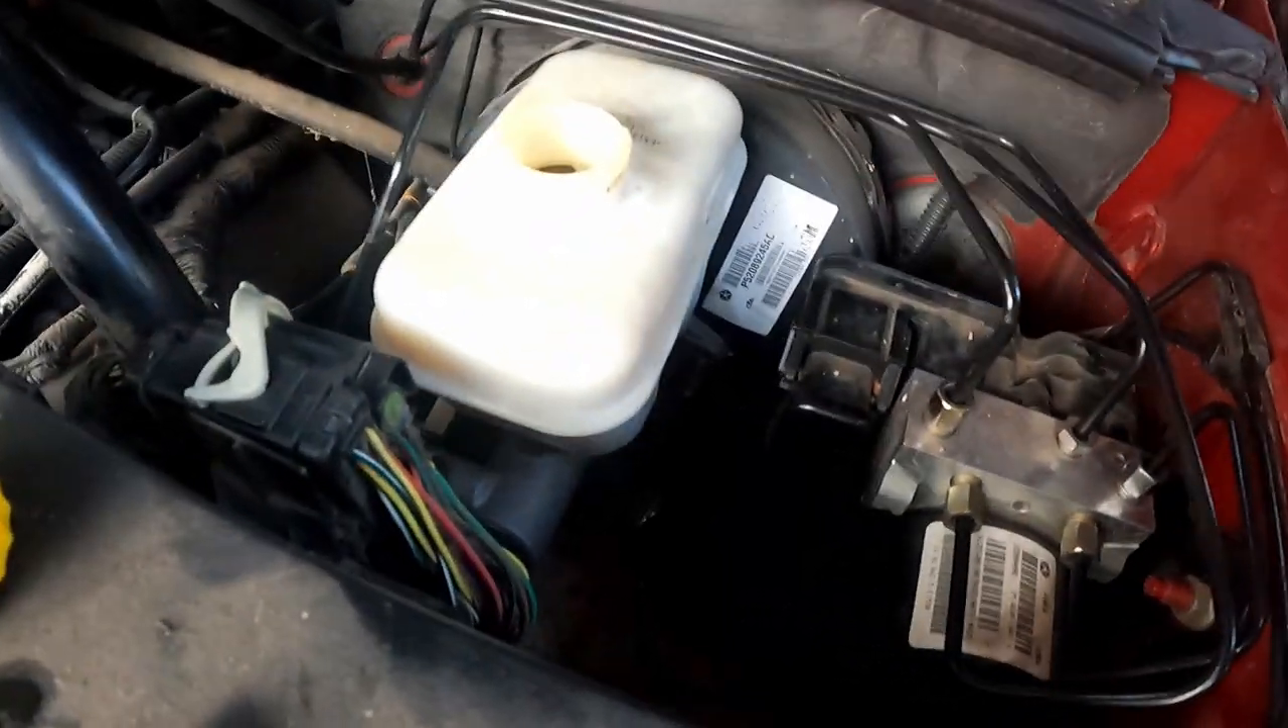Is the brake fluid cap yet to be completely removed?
No.